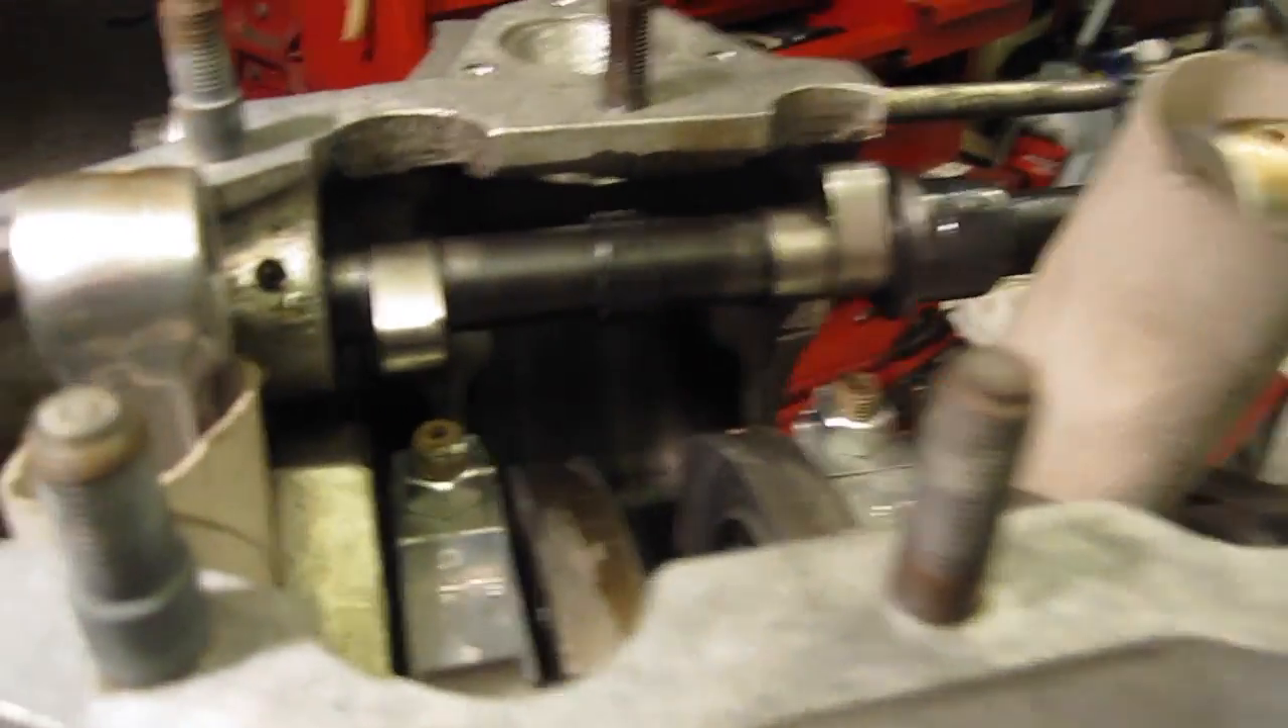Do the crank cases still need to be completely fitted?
Yes.